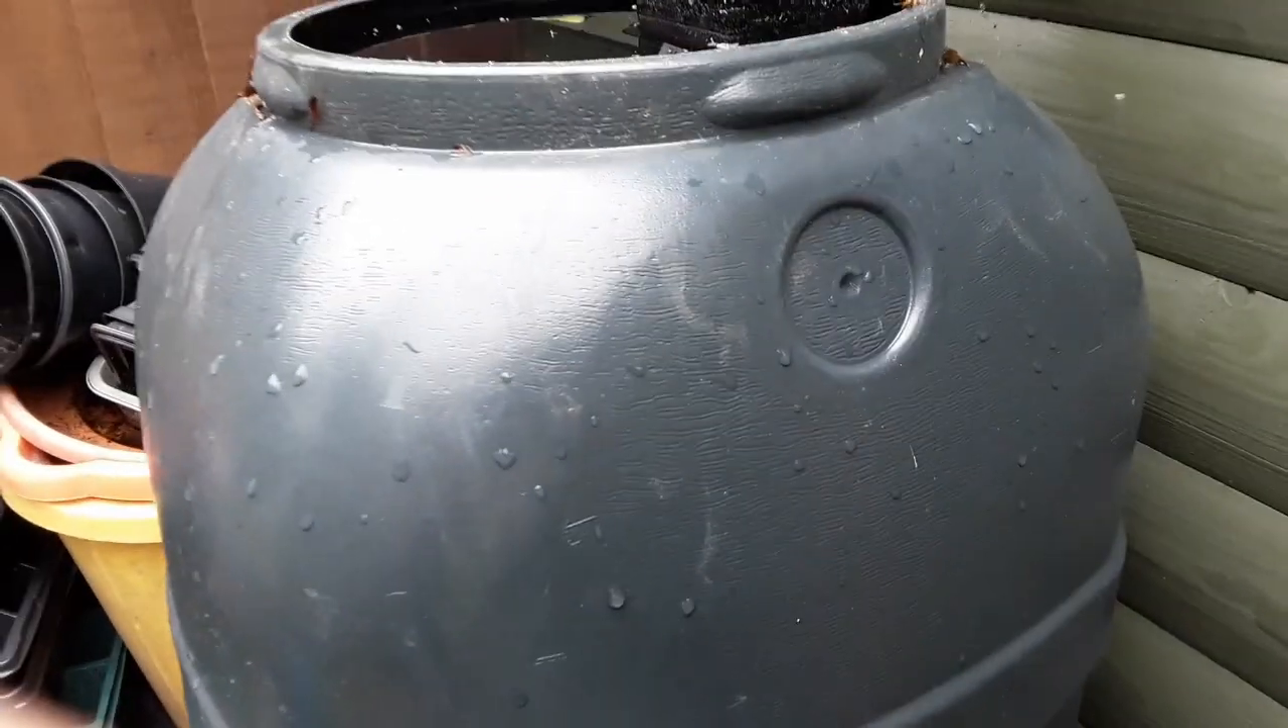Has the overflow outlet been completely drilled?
No.